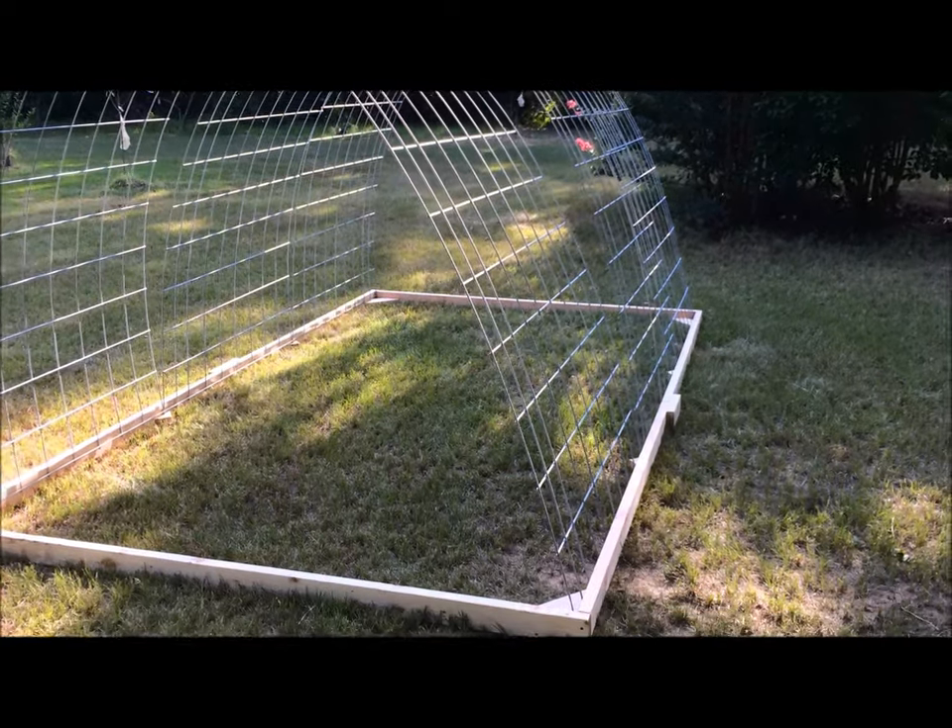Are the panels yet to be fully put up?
No.